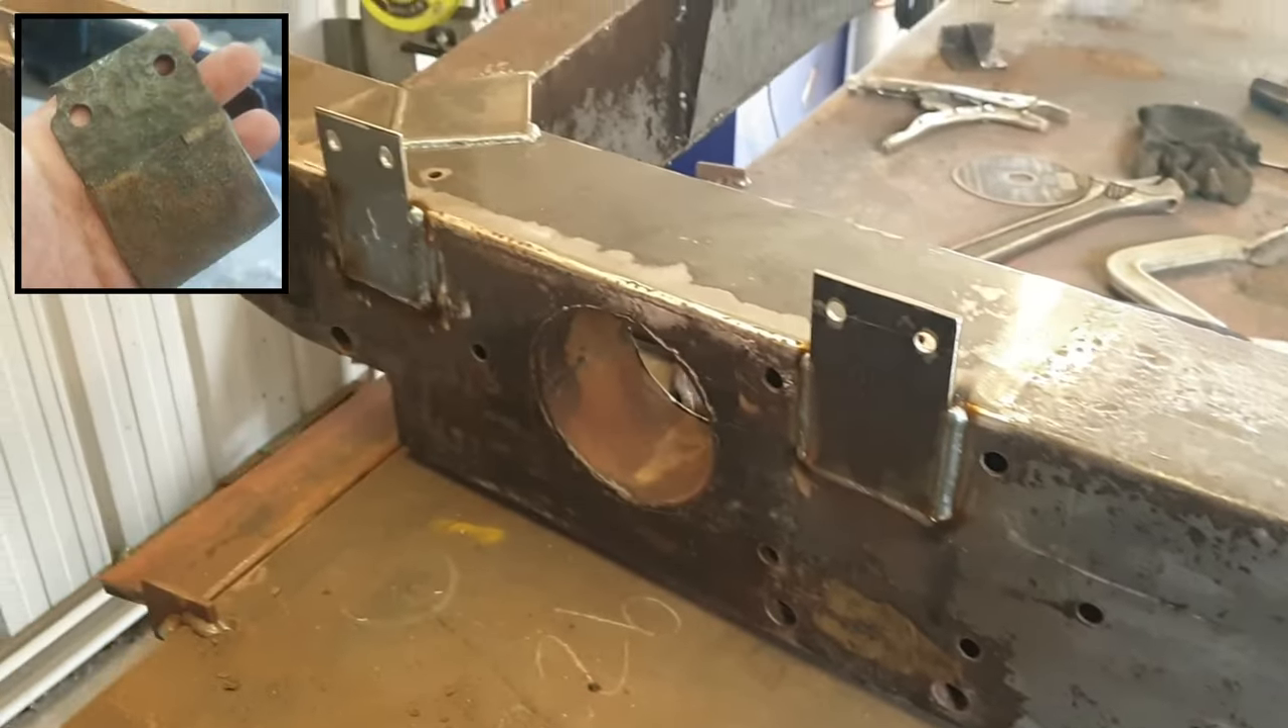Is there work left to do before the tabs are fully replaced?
No.